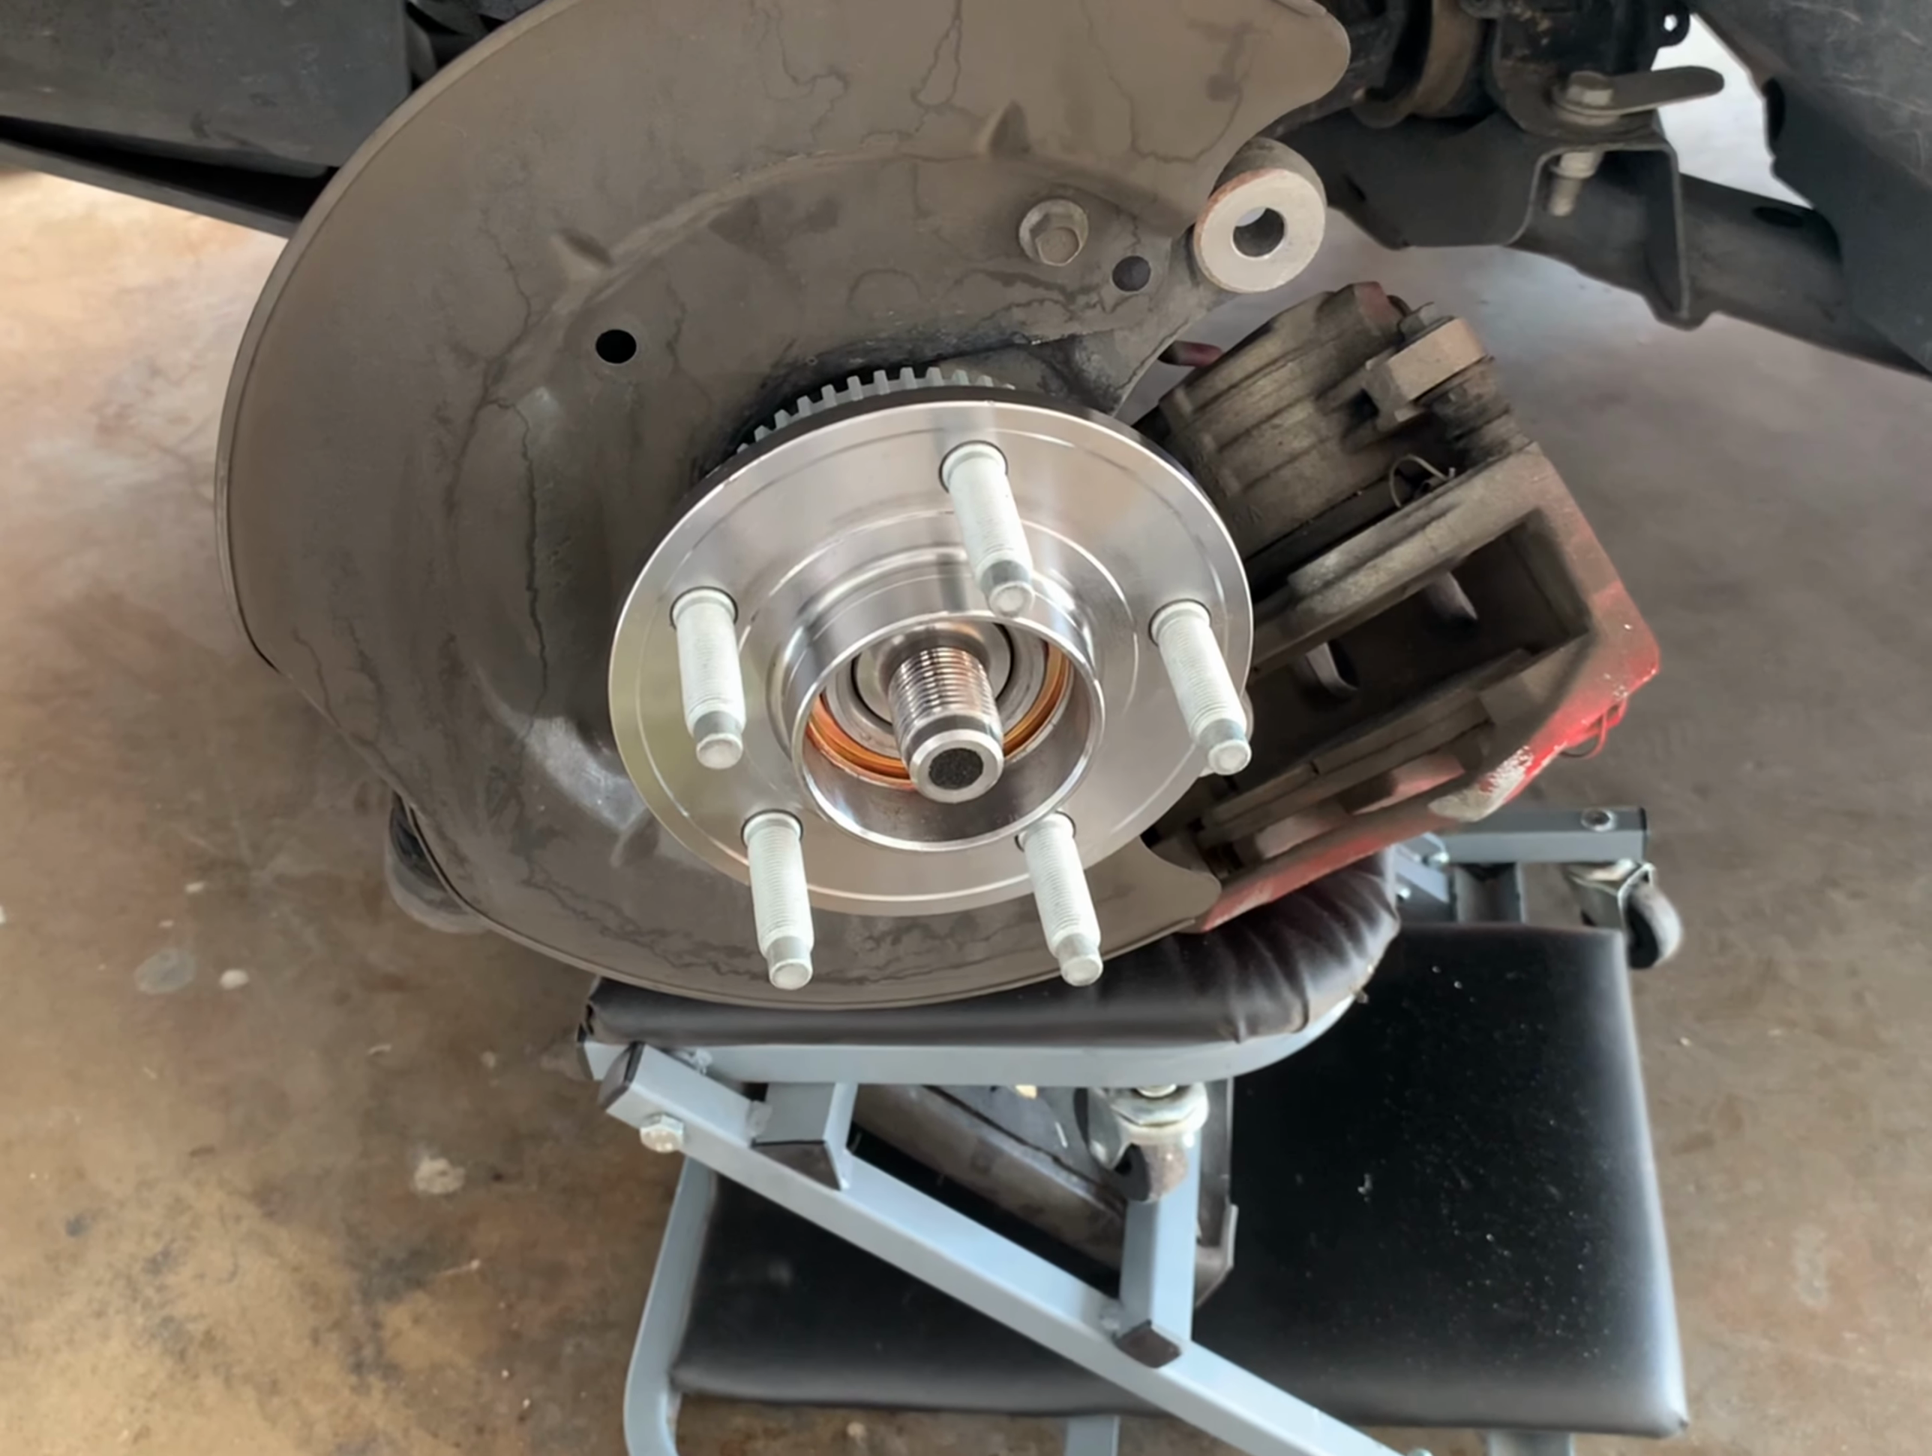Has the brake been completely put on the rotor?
No.